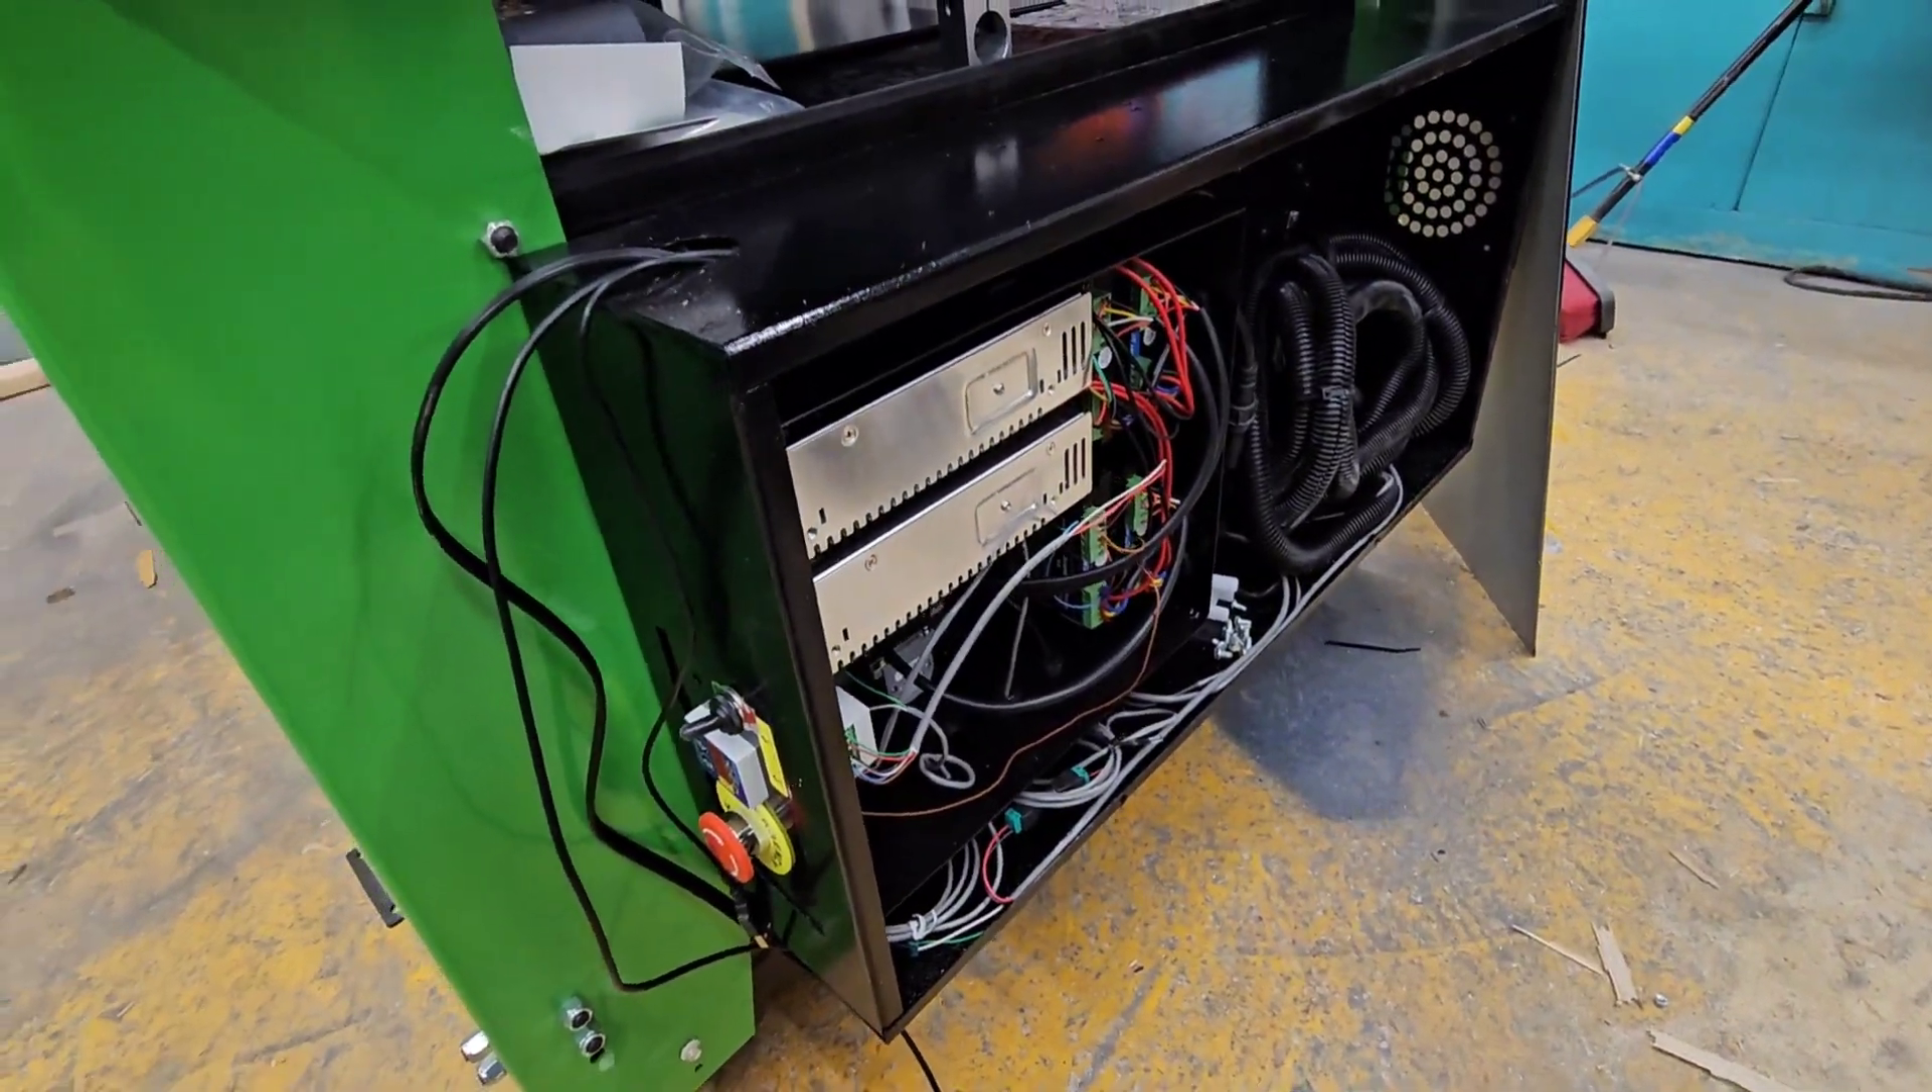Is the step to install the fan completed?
No.